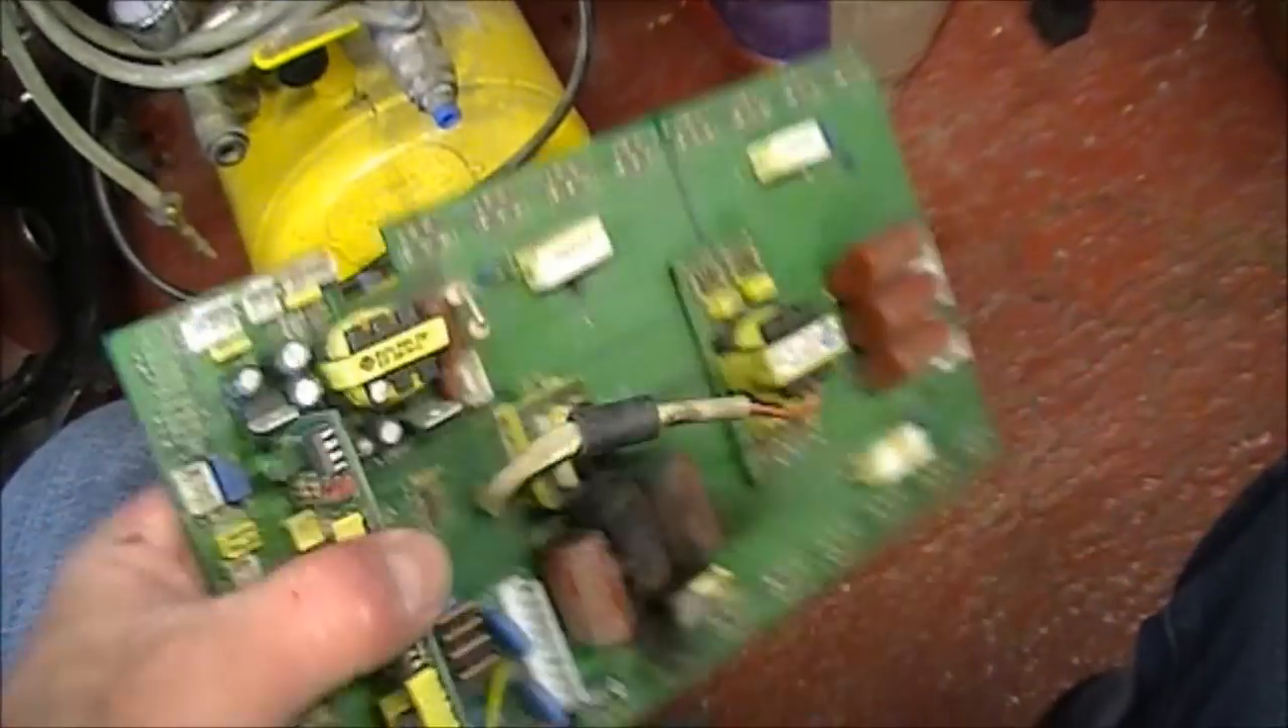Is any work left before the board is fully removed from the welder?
No.